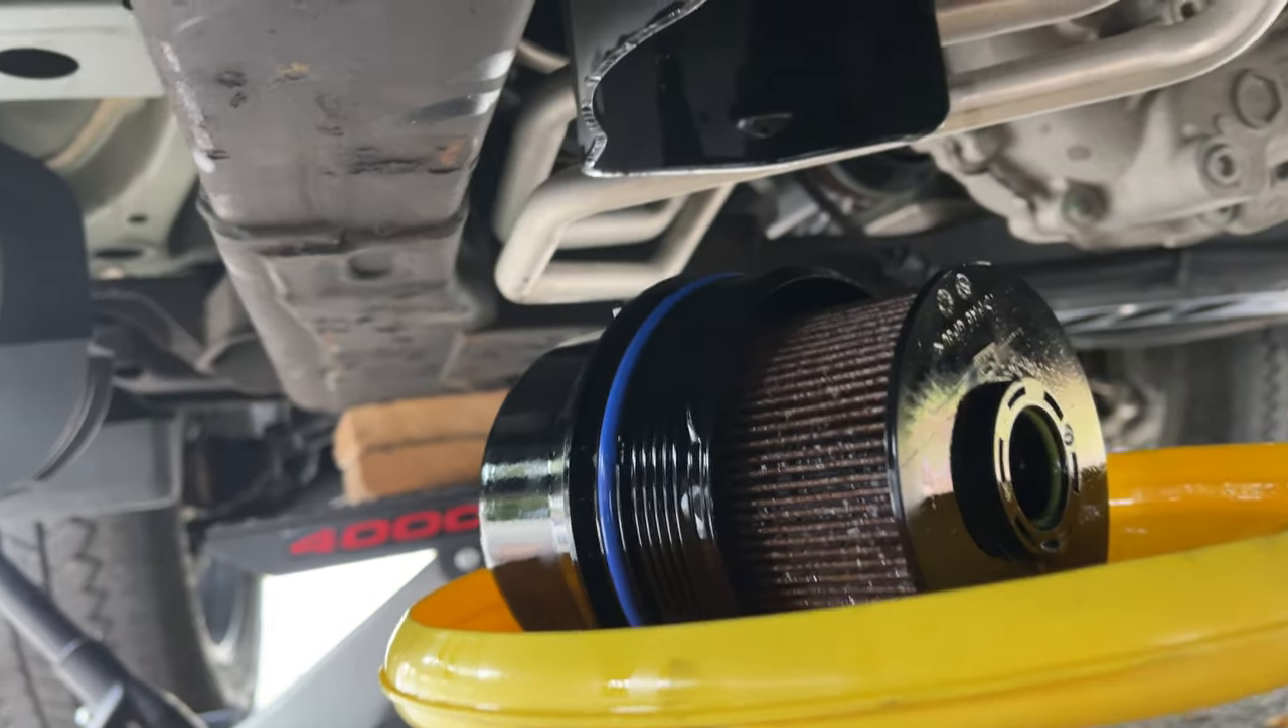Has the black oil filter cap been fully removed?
Yes.